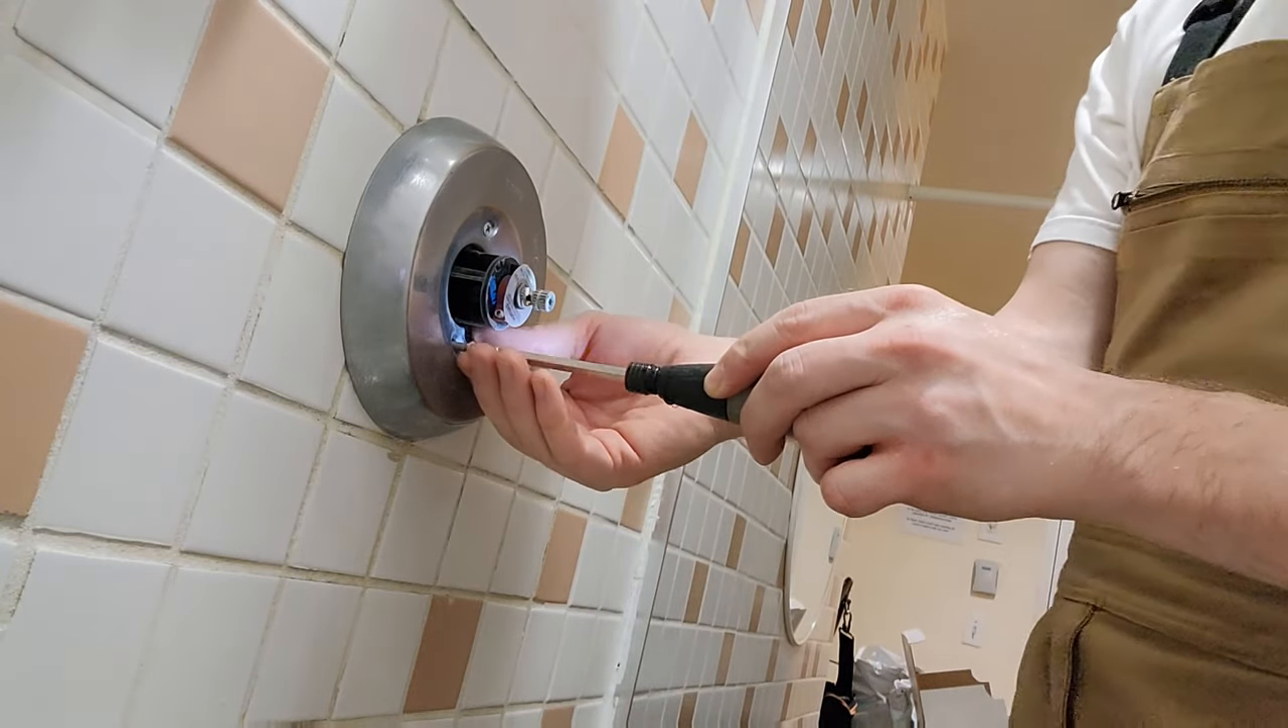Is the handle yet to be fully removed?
No.